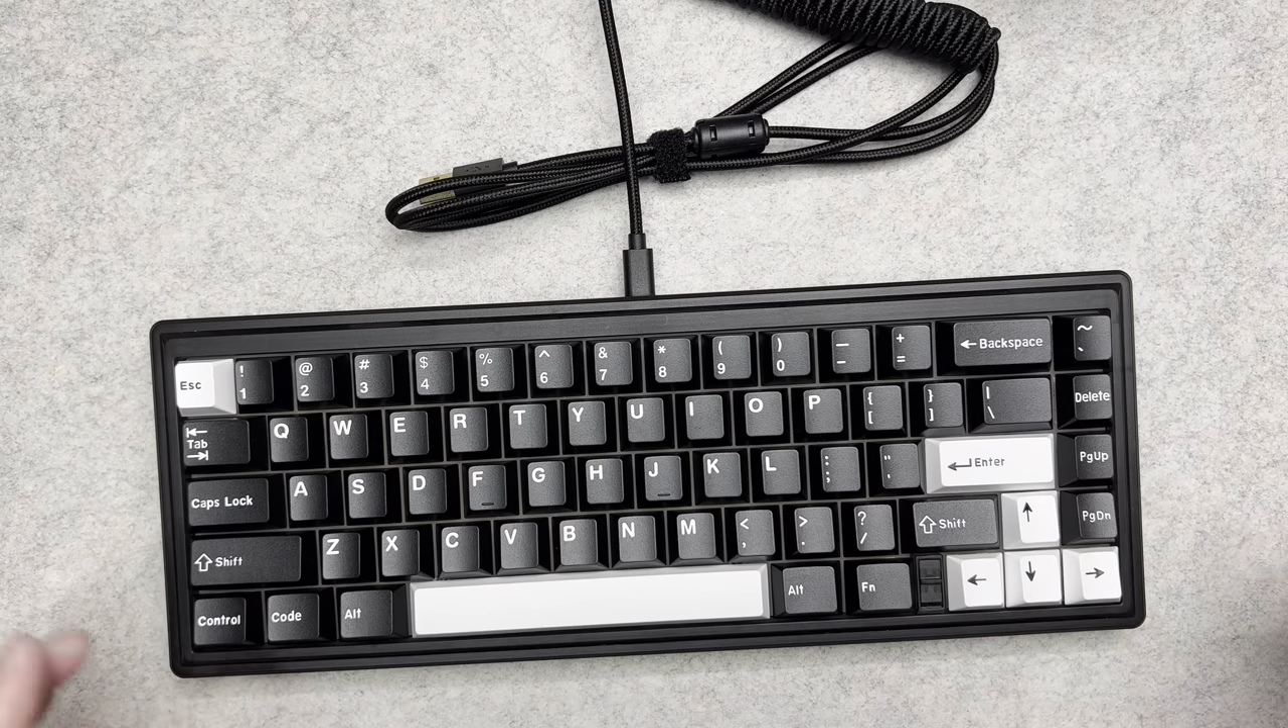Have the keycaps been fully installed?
Yes.